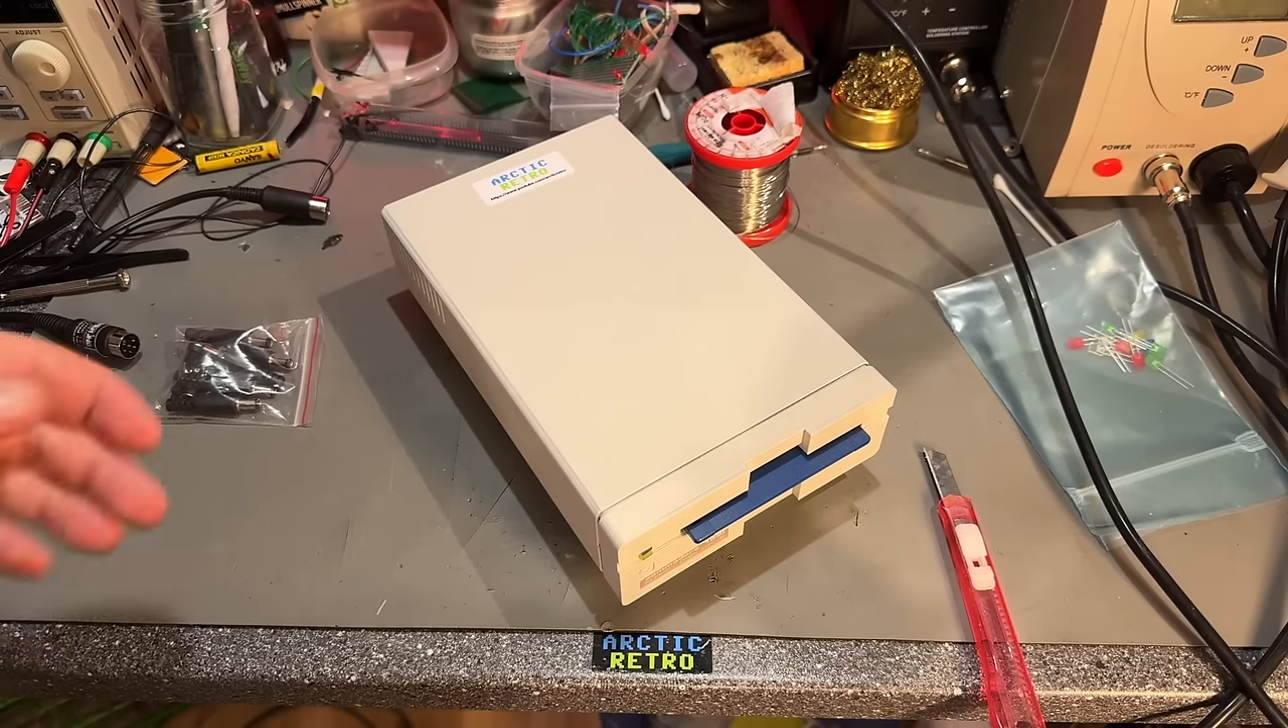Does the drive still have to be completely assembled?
No.